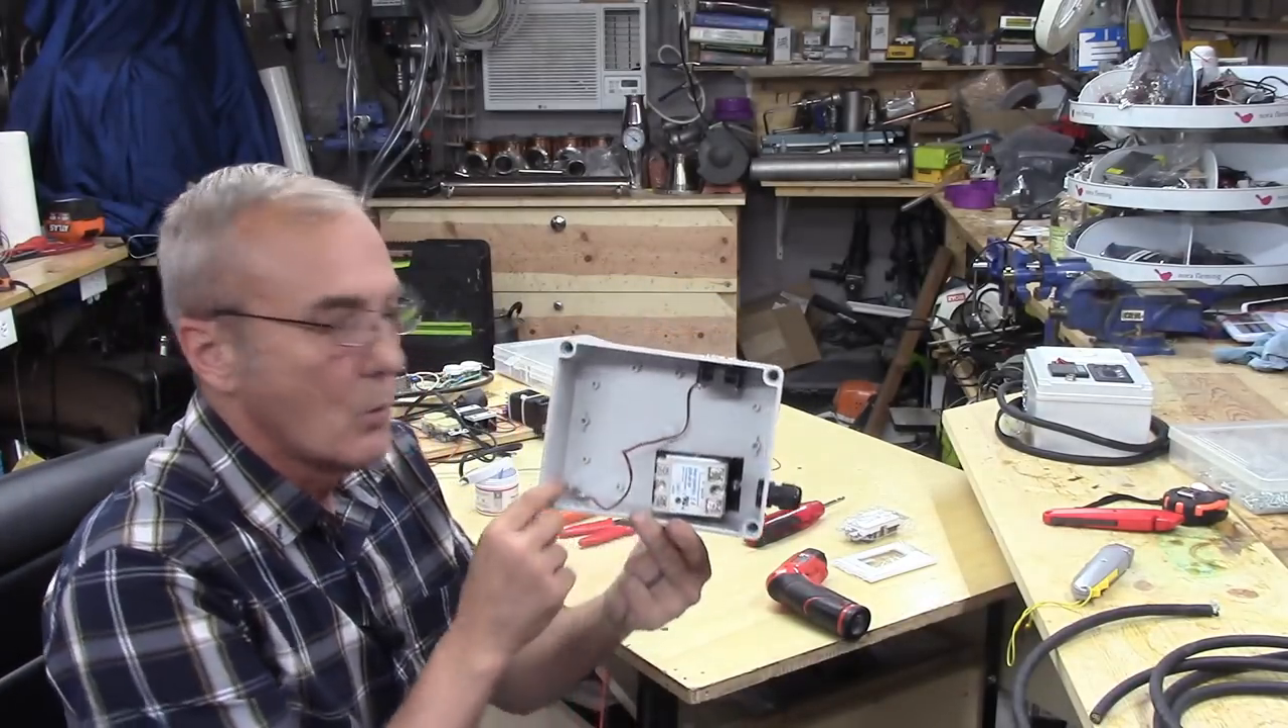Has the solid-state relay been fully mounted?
Yes.